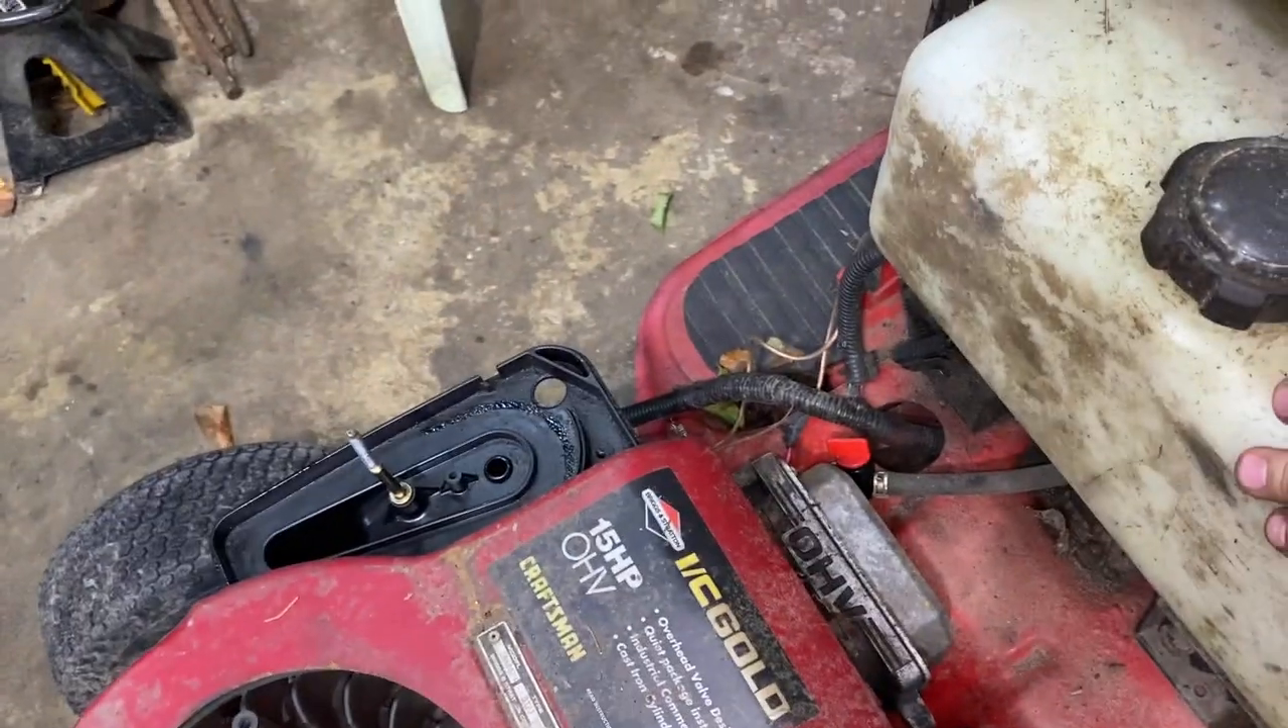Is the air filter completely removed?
Yes.